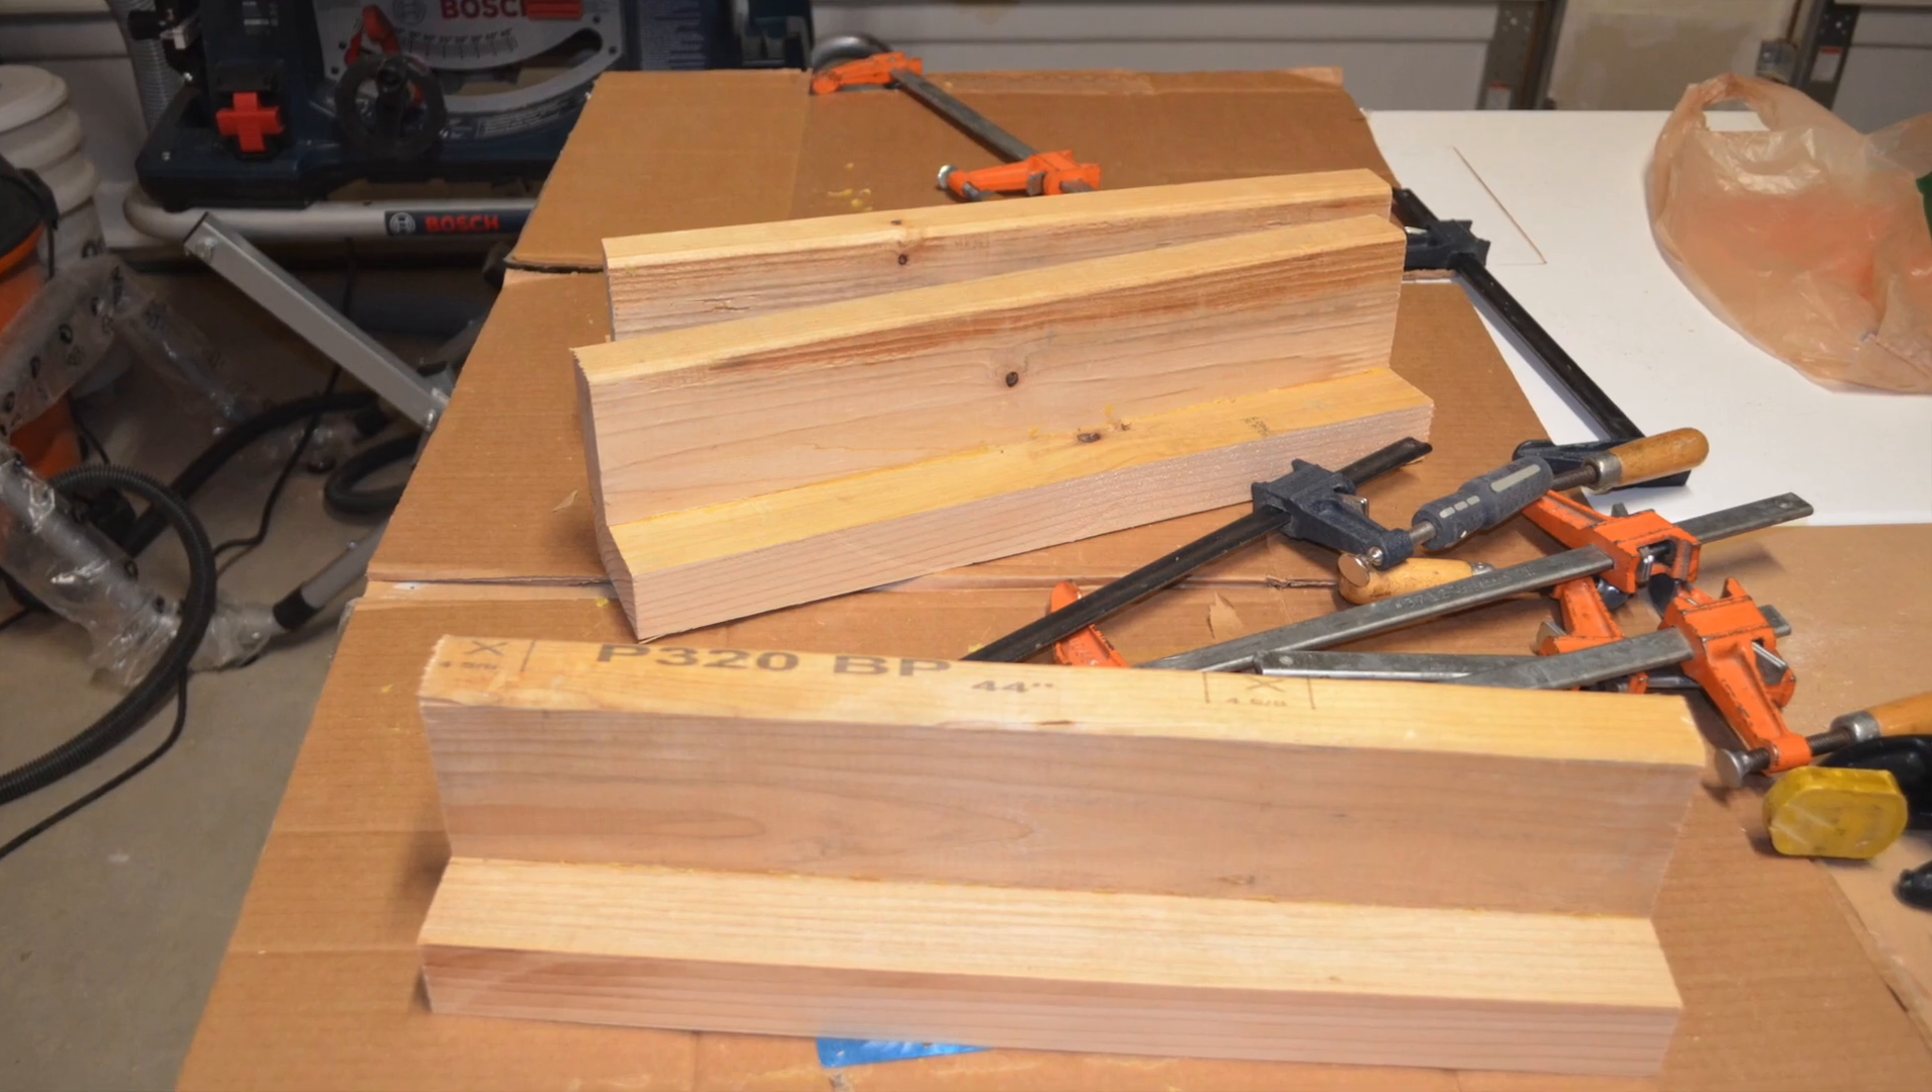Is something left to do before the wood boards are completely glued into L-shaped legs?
No.